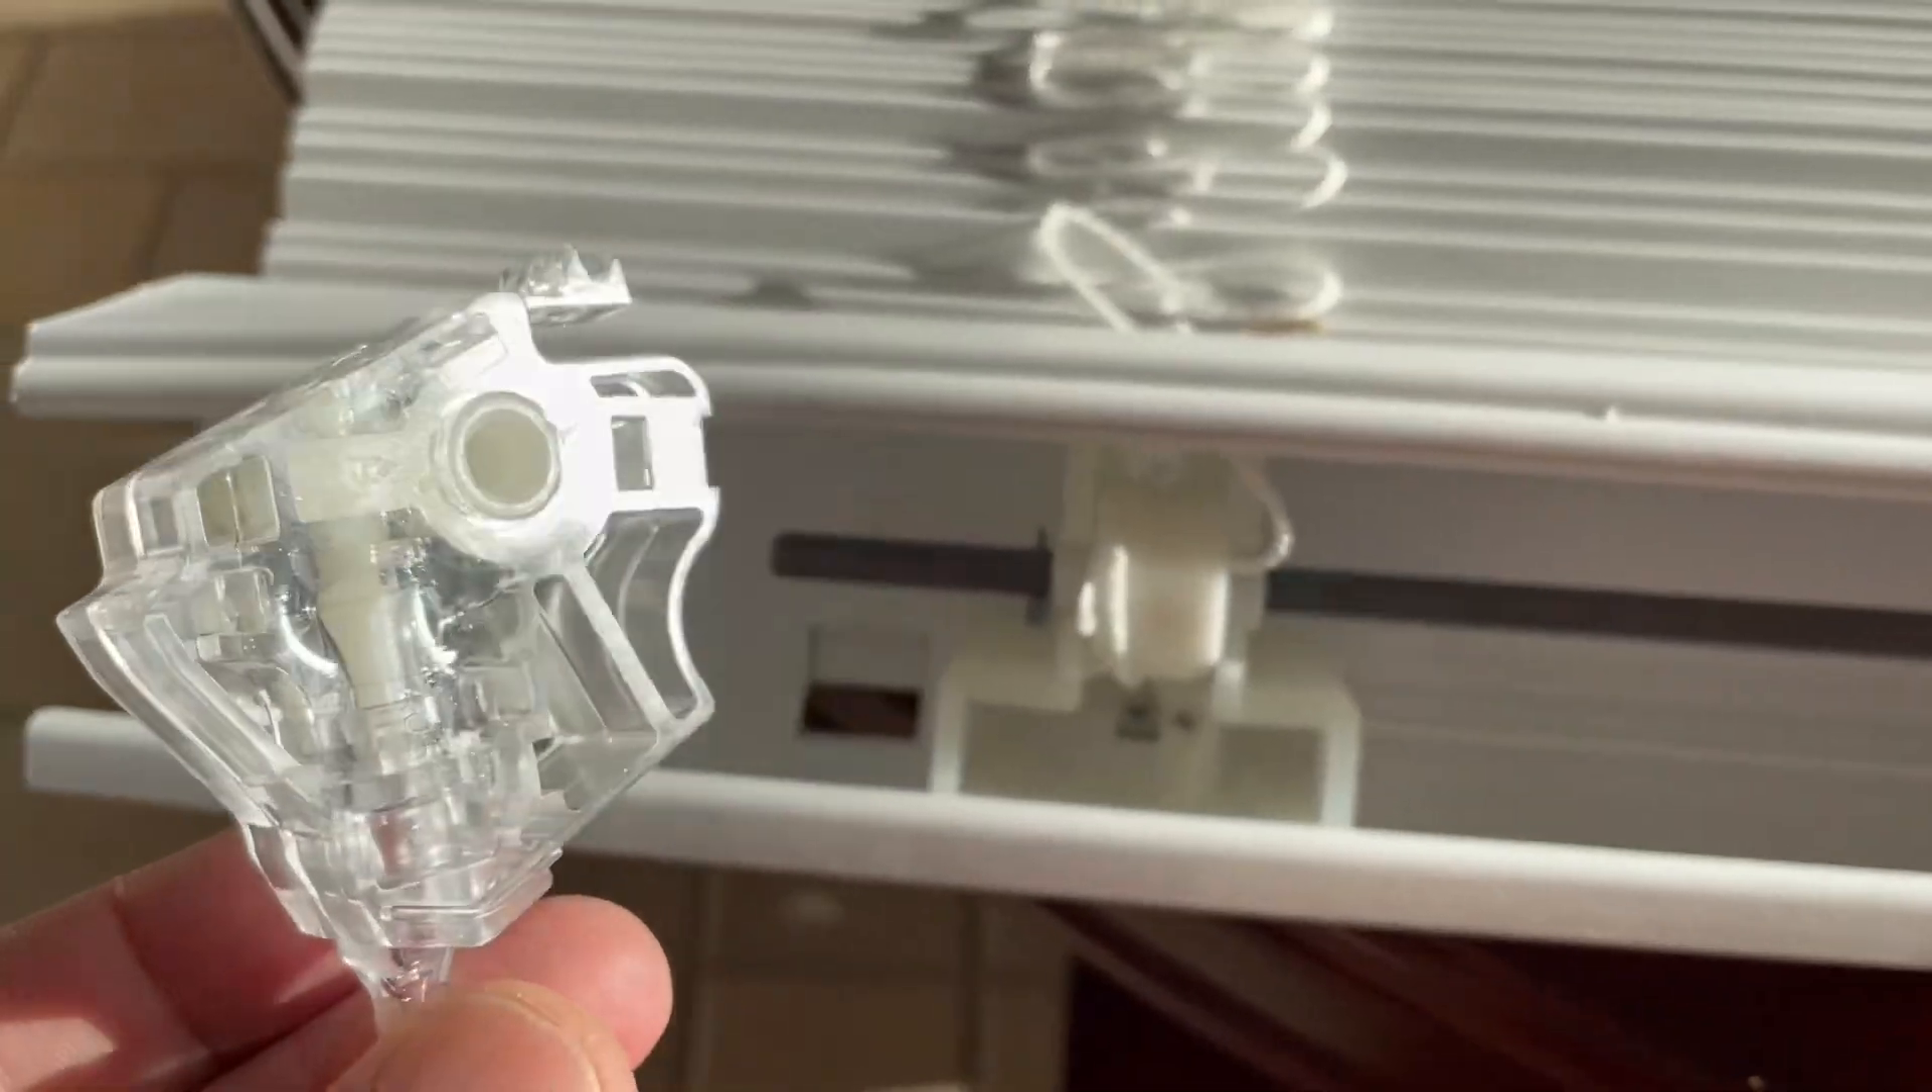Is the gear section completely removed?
Yes.